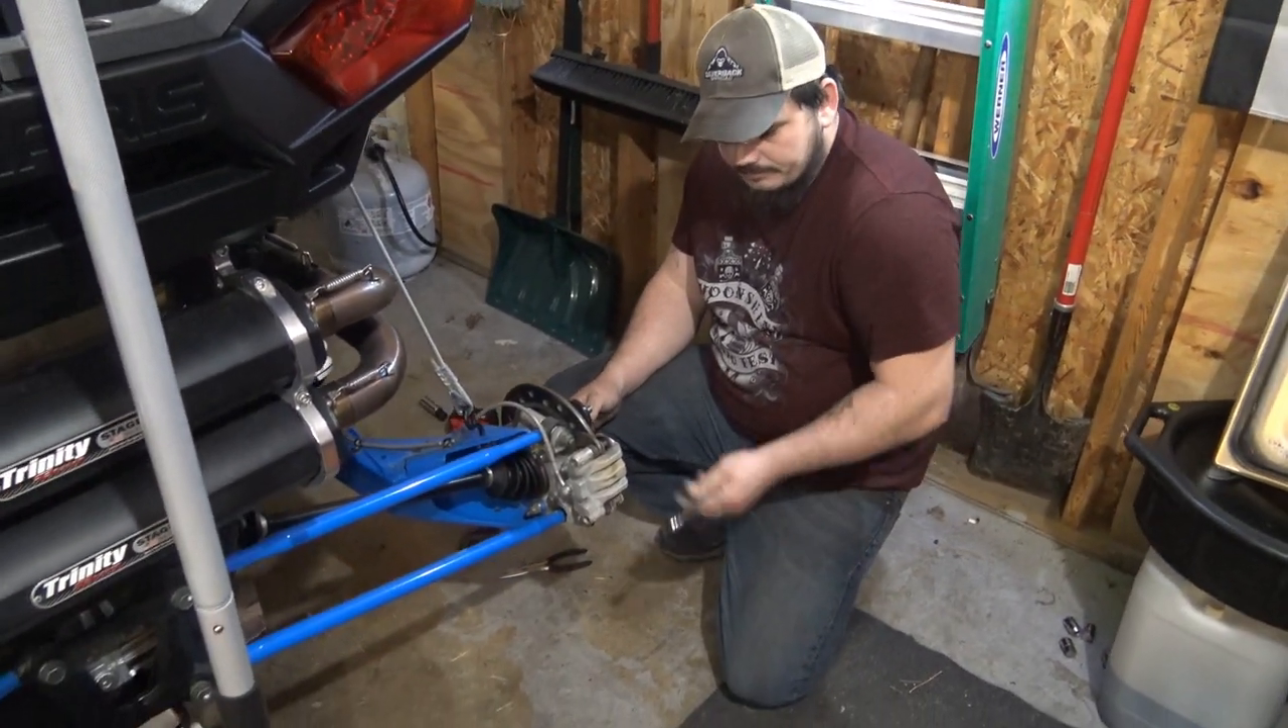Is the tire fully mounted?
No.